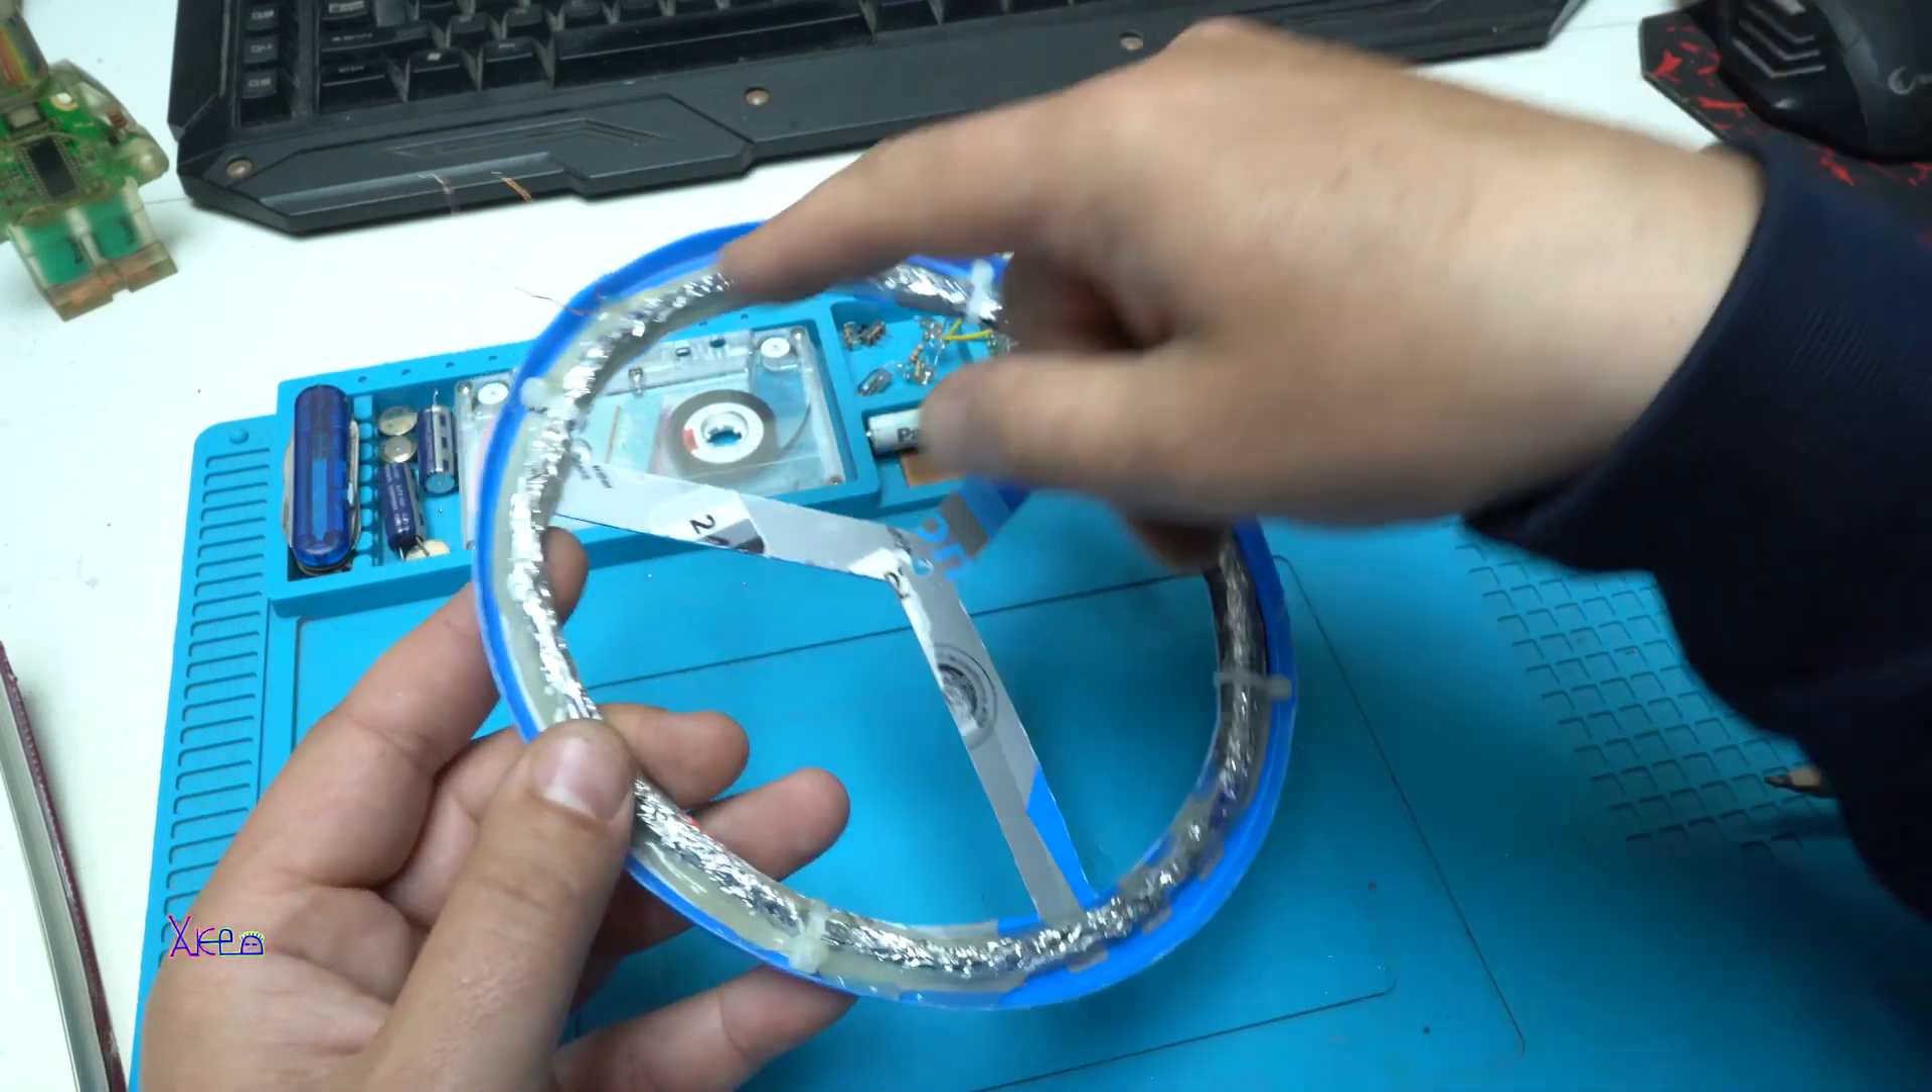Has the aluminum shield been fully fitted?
Yes.